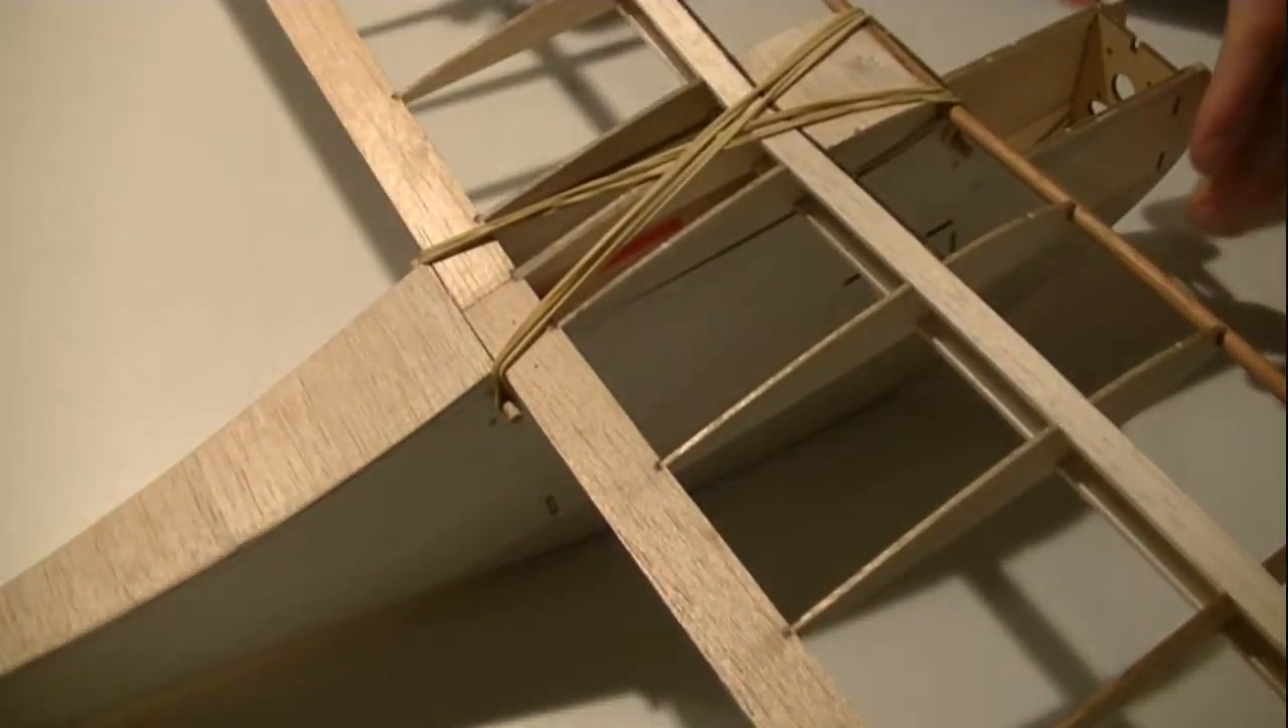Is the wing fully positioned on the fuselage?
Yes.